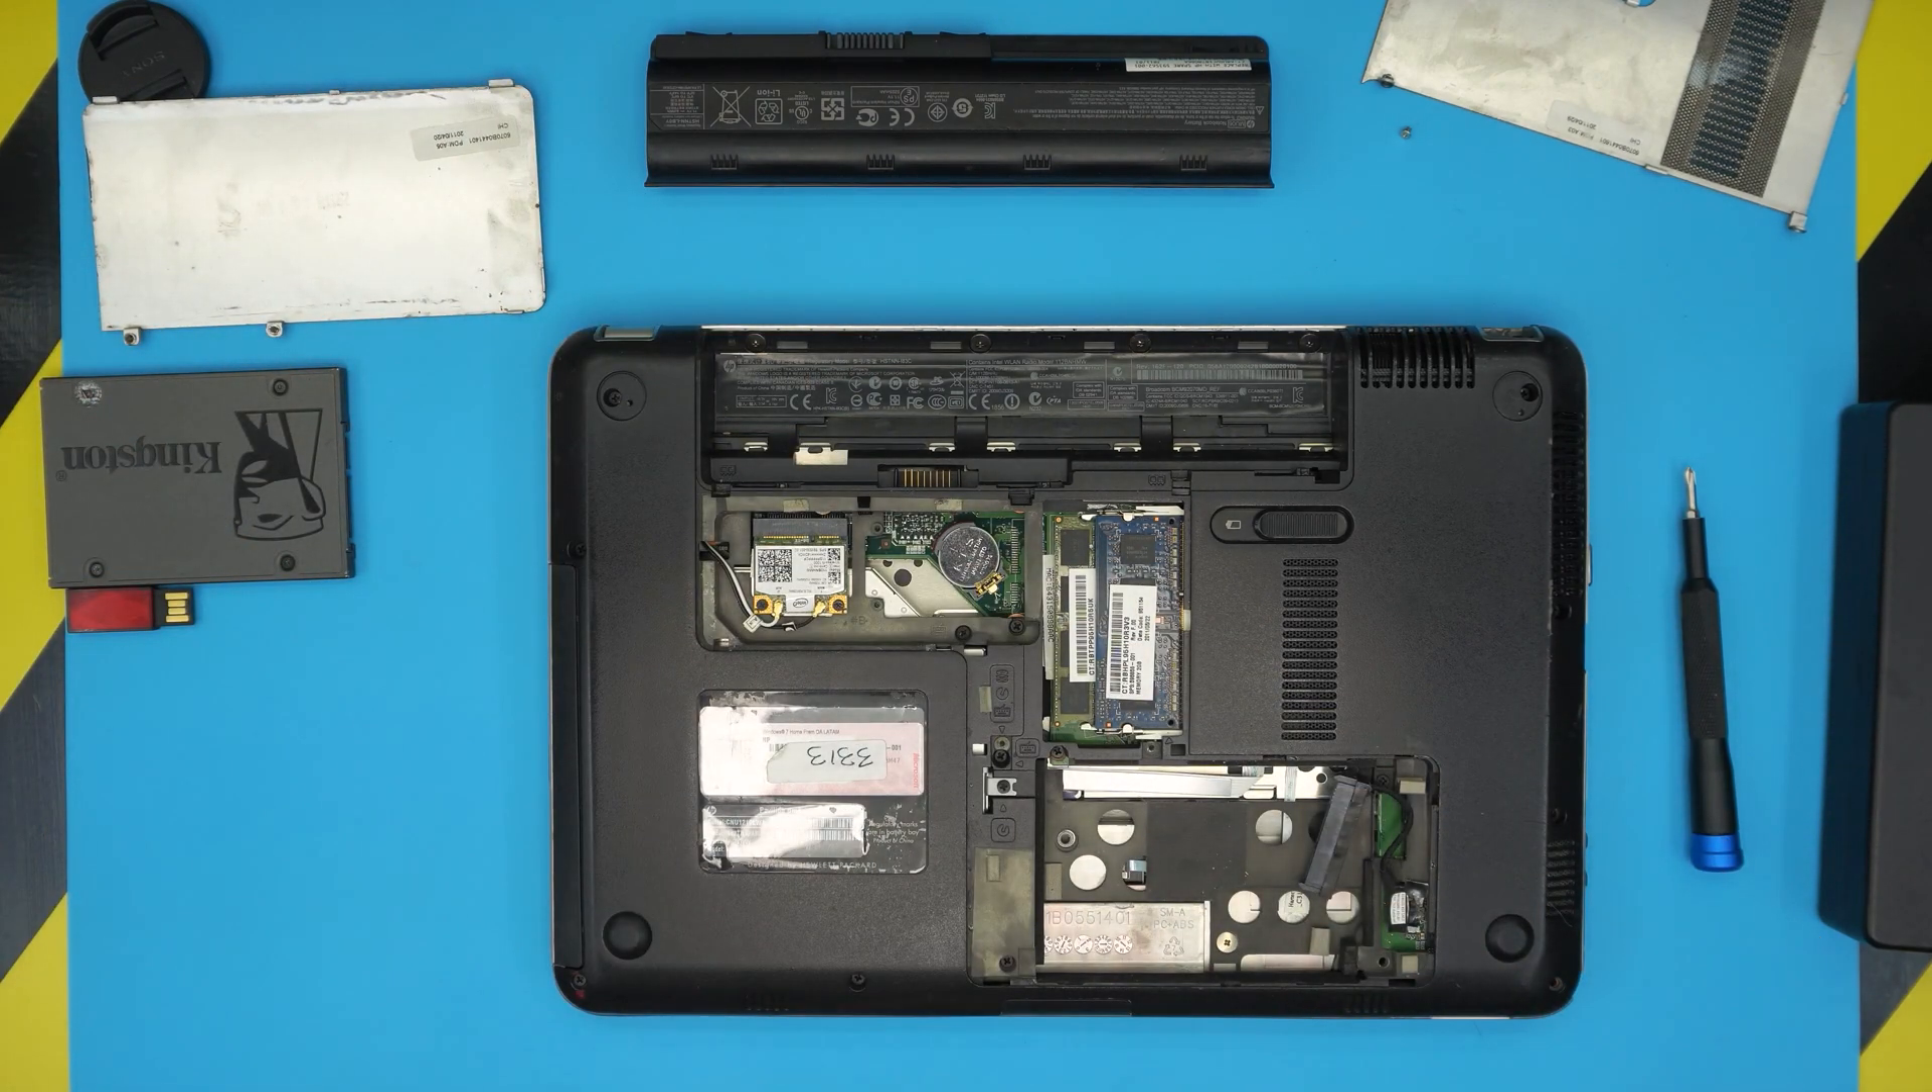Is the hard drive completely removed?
Yes.